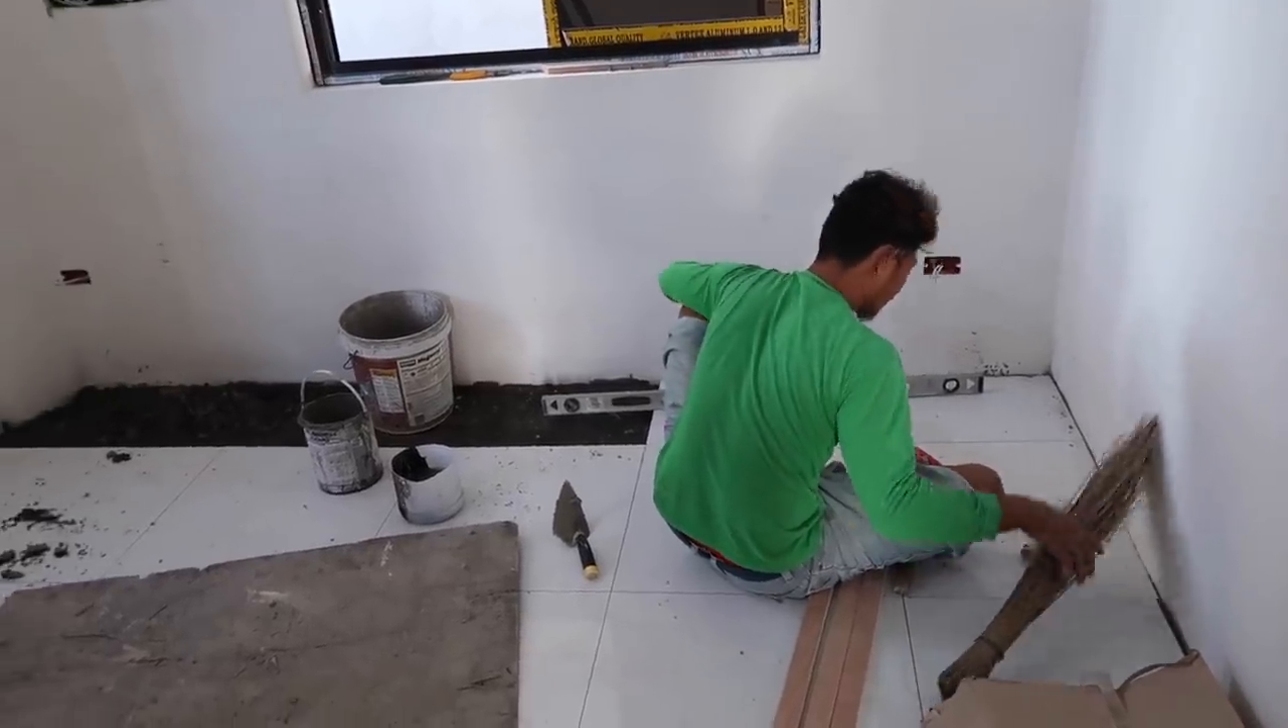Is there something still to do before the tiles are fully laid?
Yes.